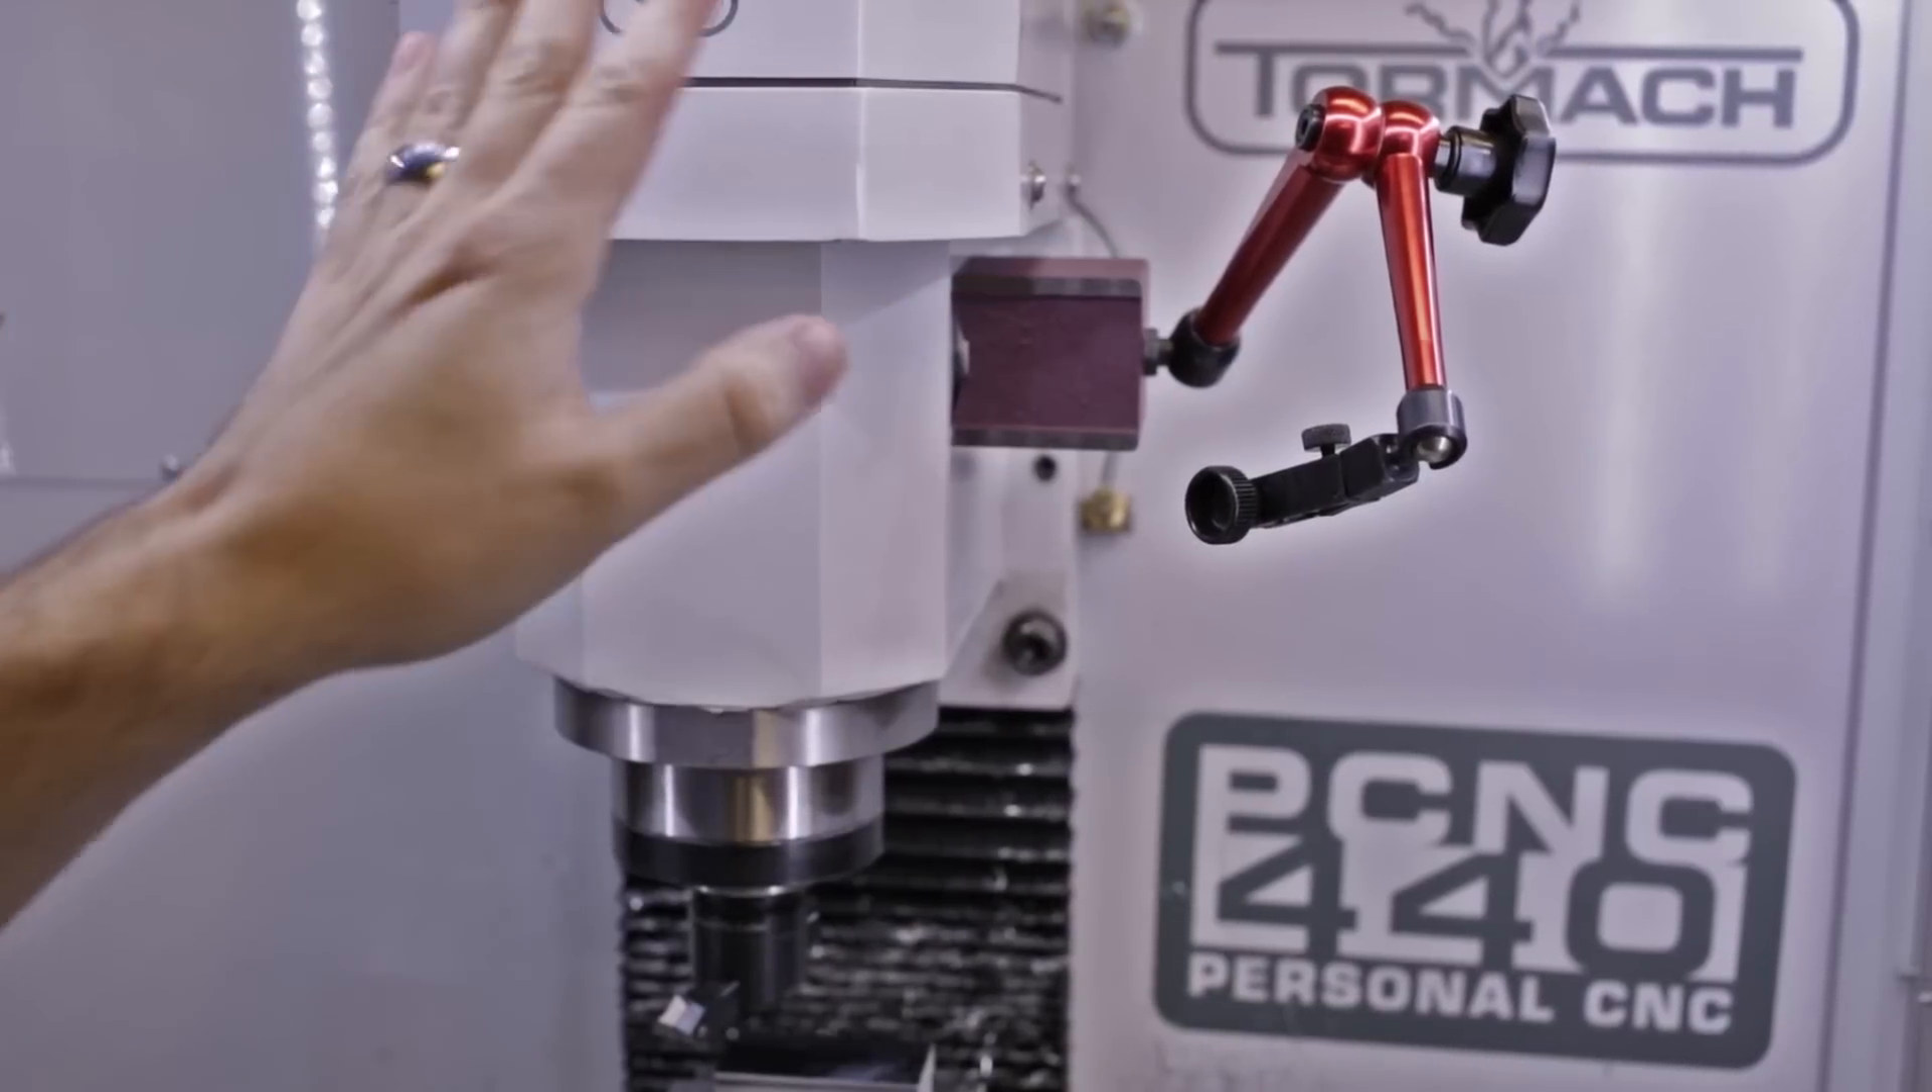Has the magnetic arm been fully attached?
Yes.